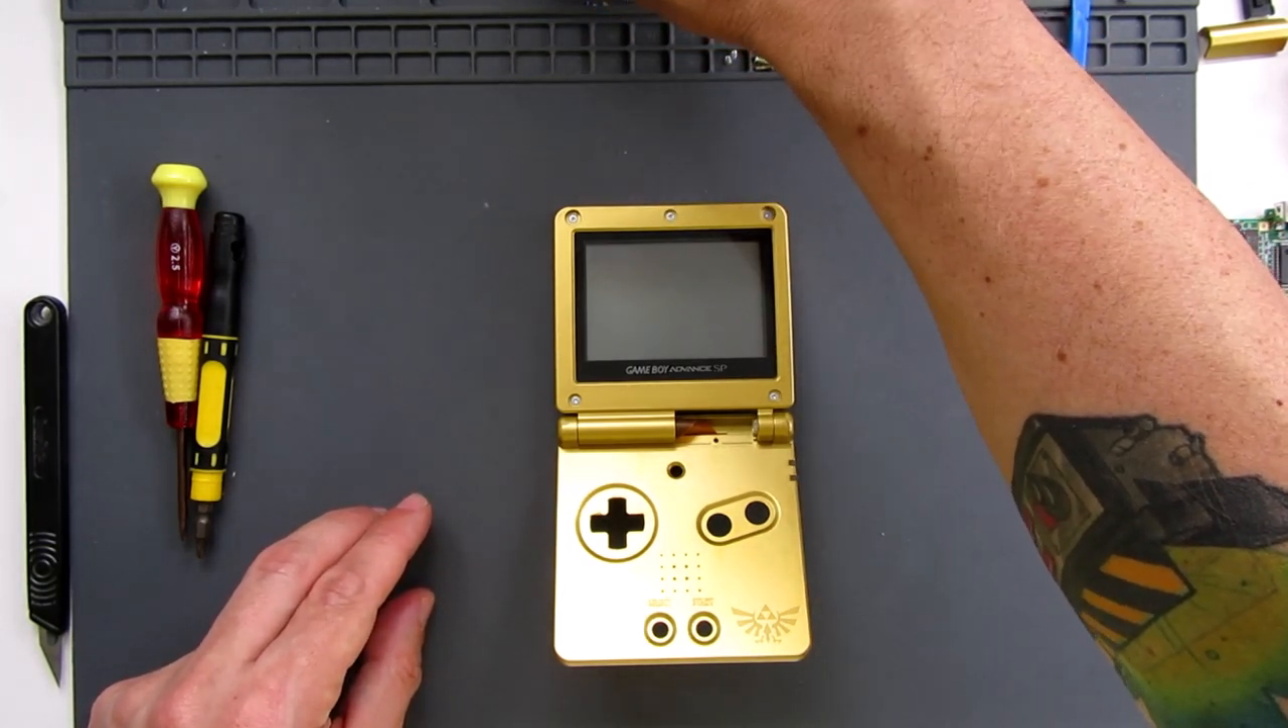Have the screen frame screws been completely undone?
No.